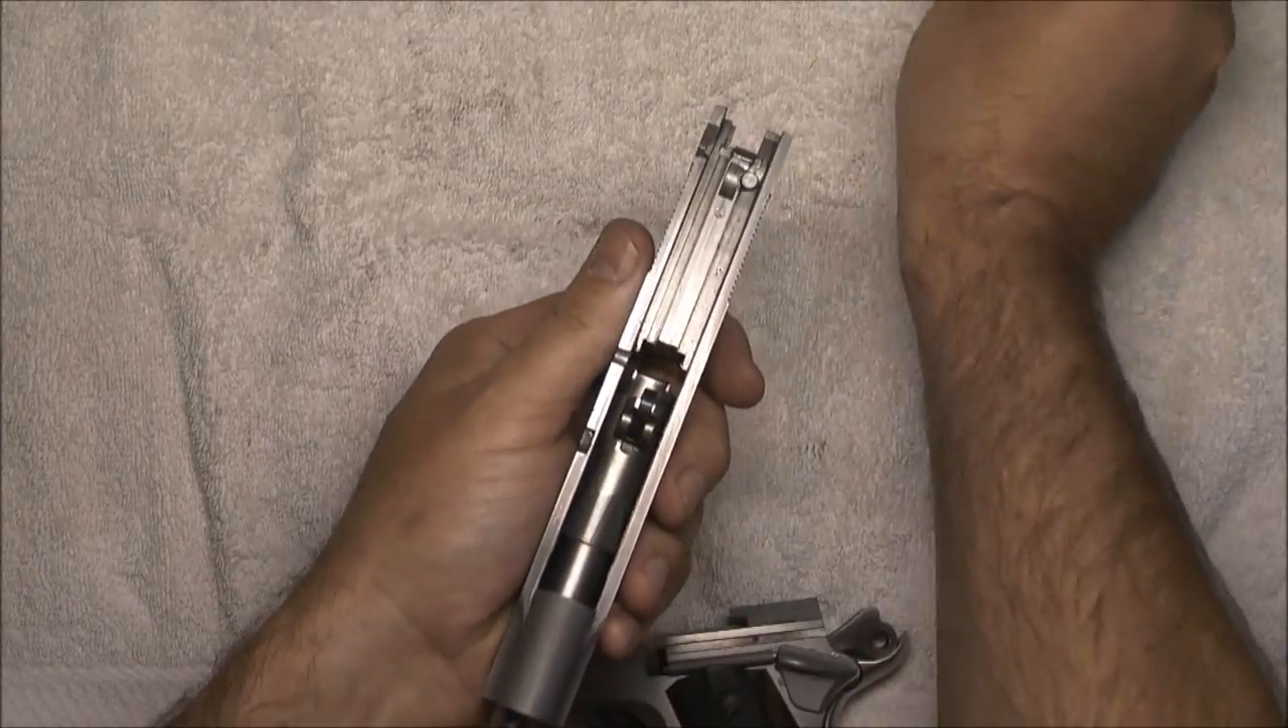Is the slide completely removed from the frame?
Yes.